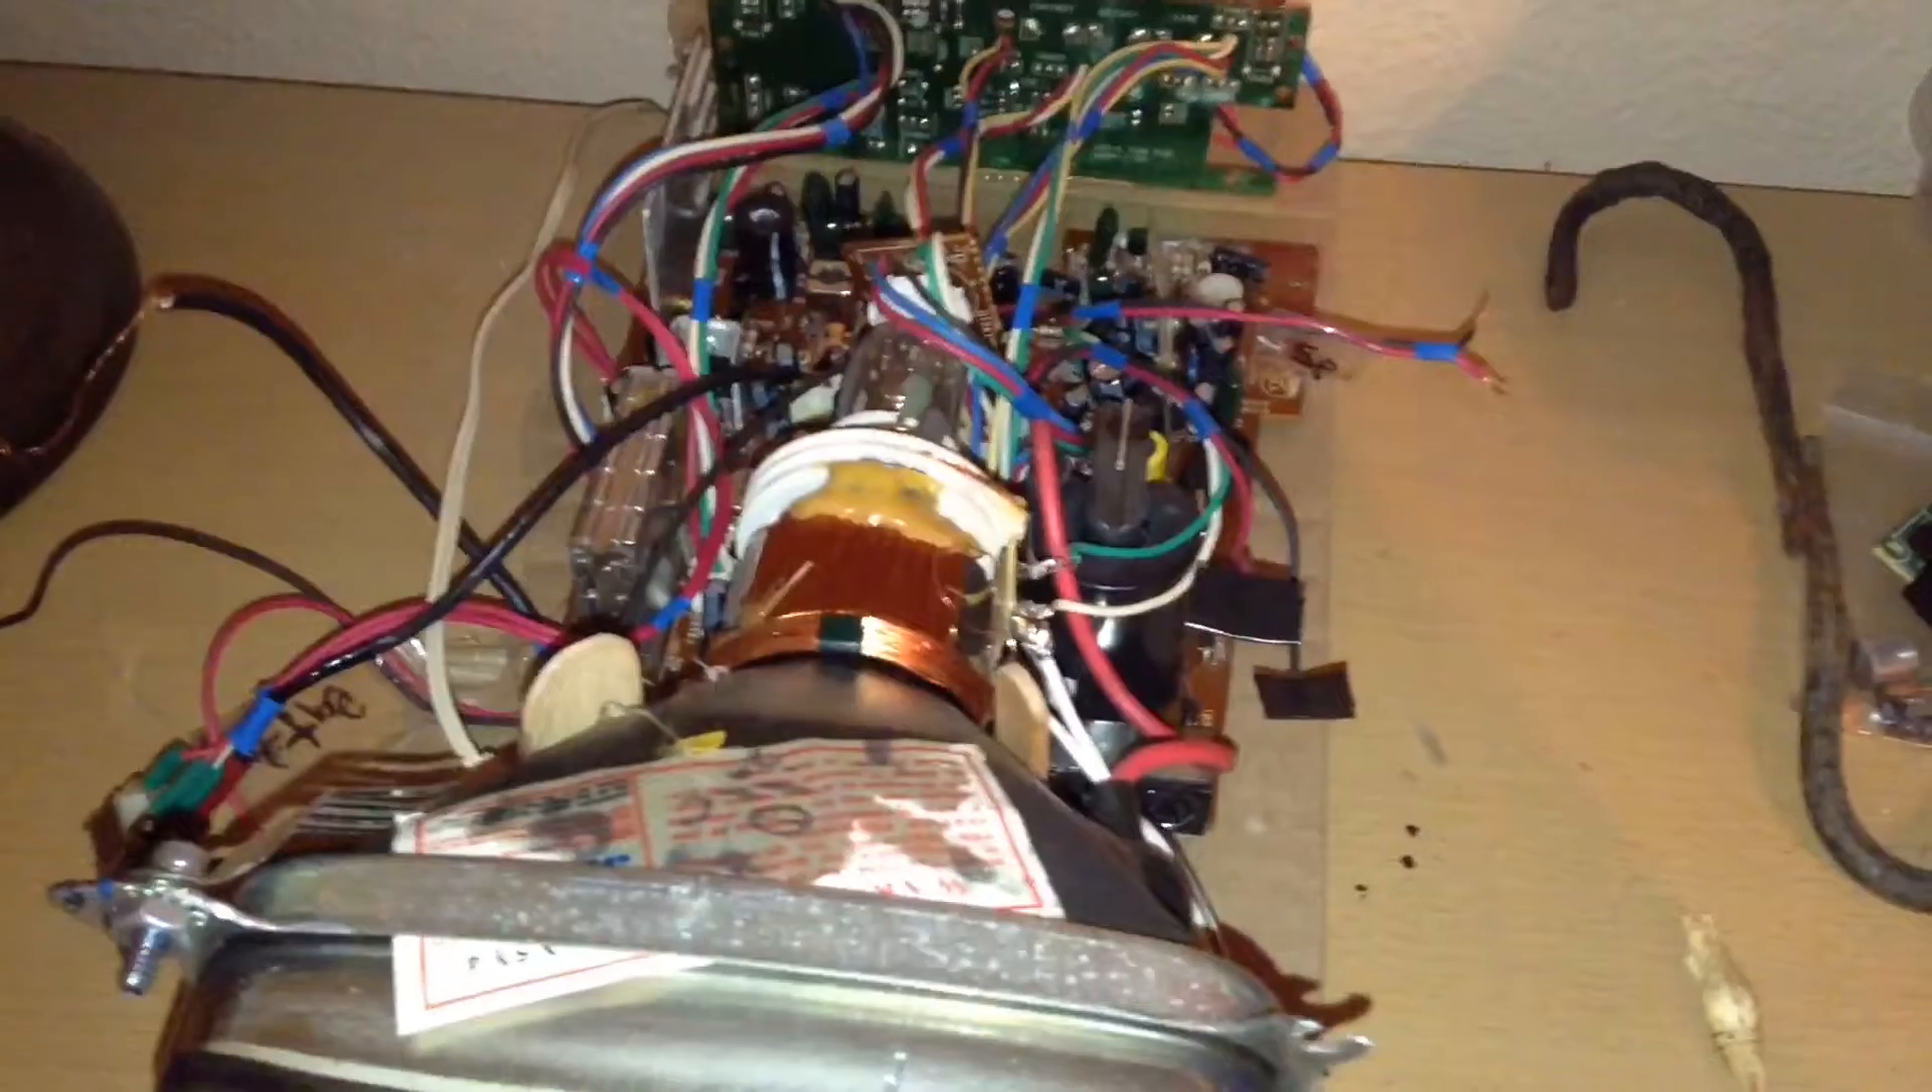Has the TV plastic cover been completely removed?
Yes.